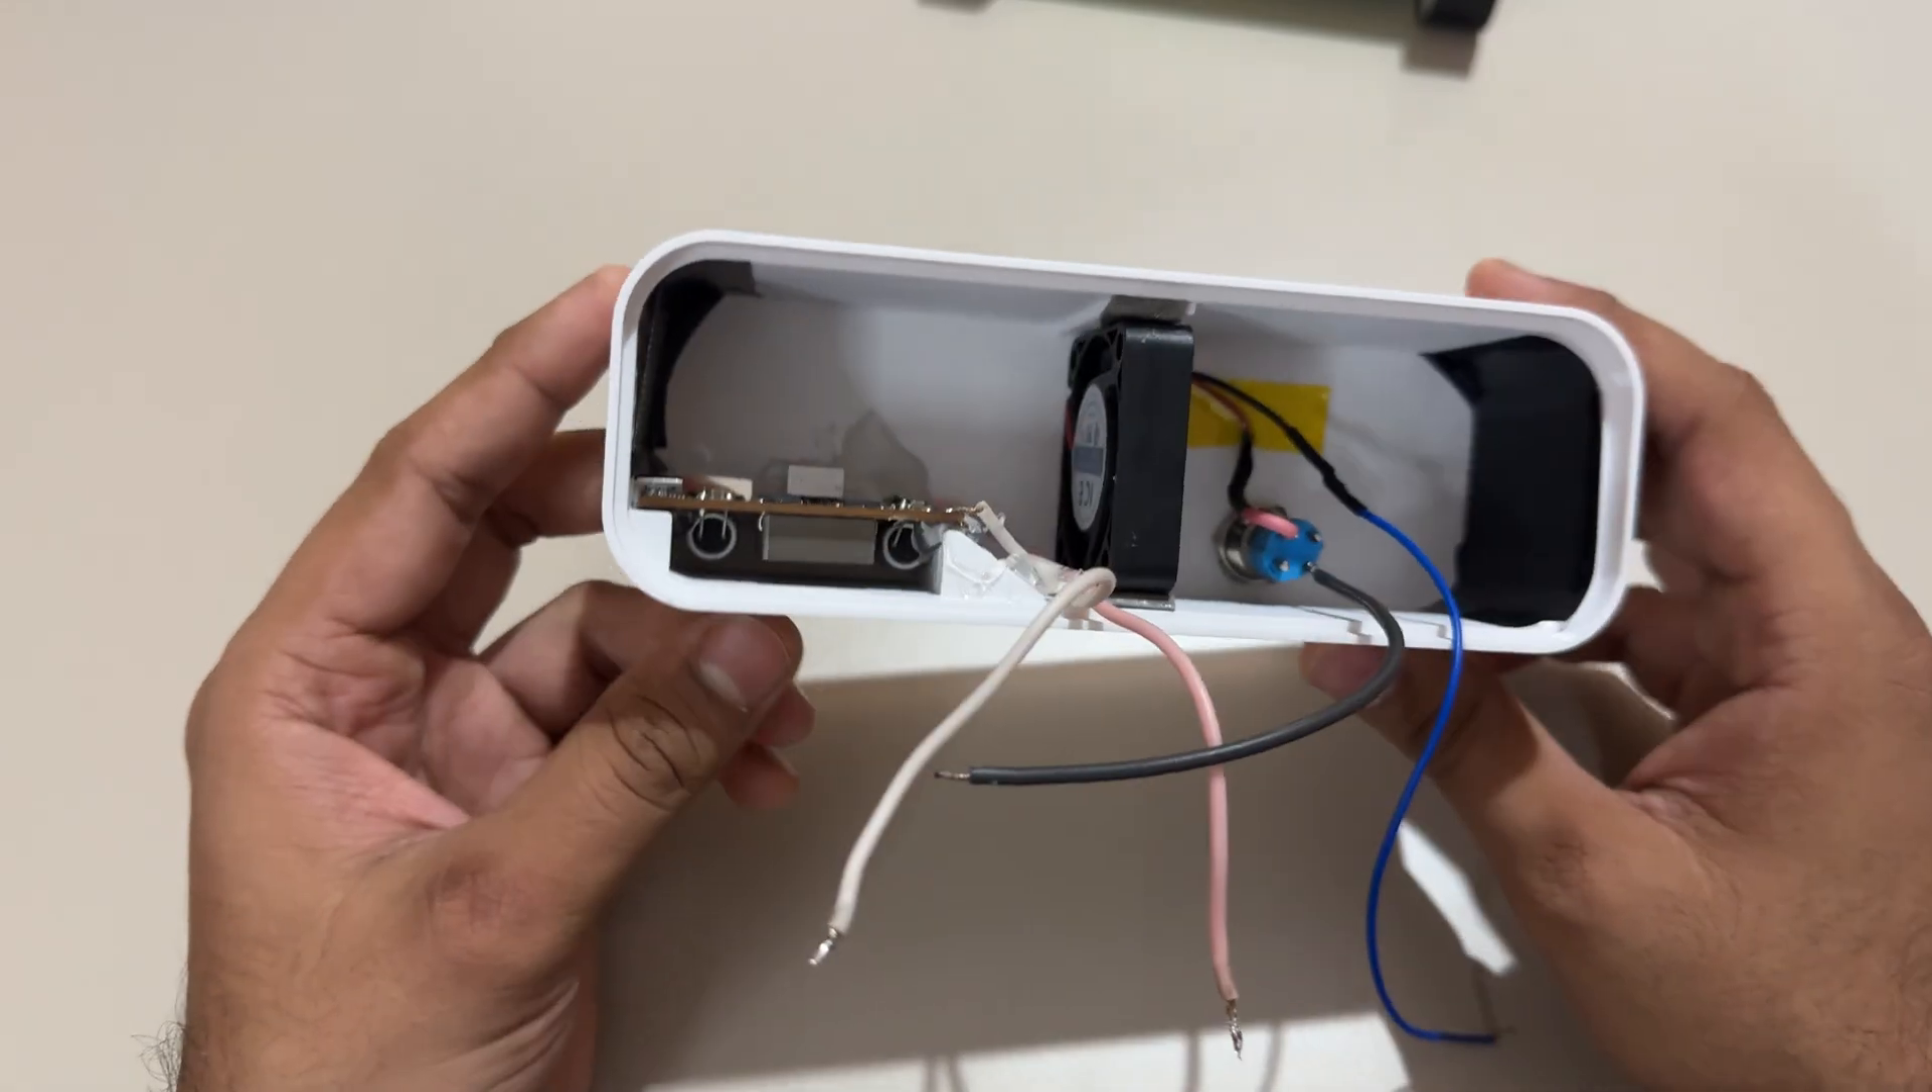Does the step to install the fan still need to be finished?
No.